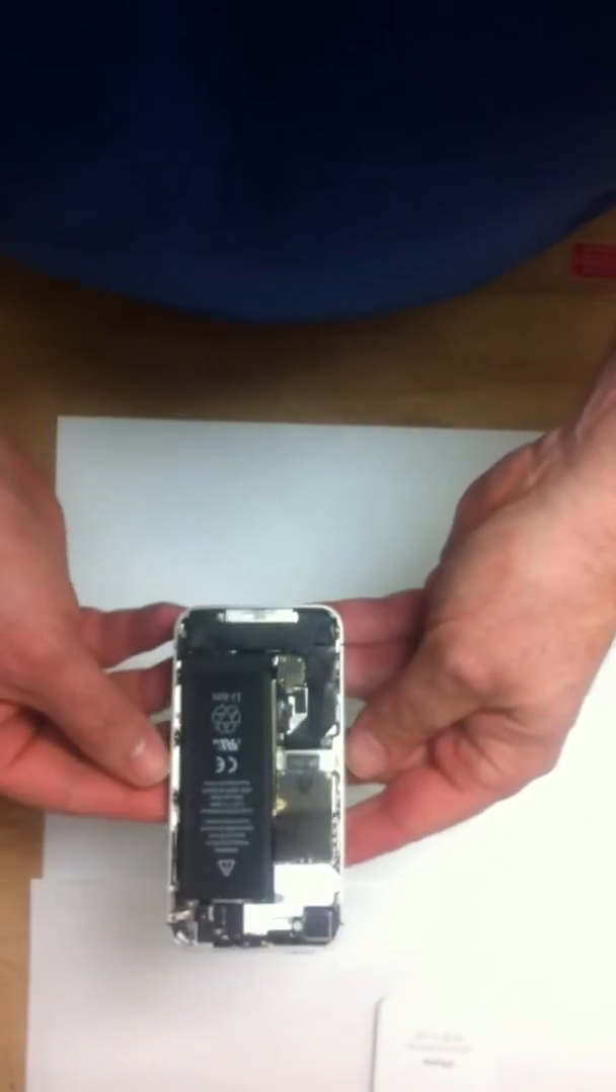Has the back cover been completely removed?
Yes.